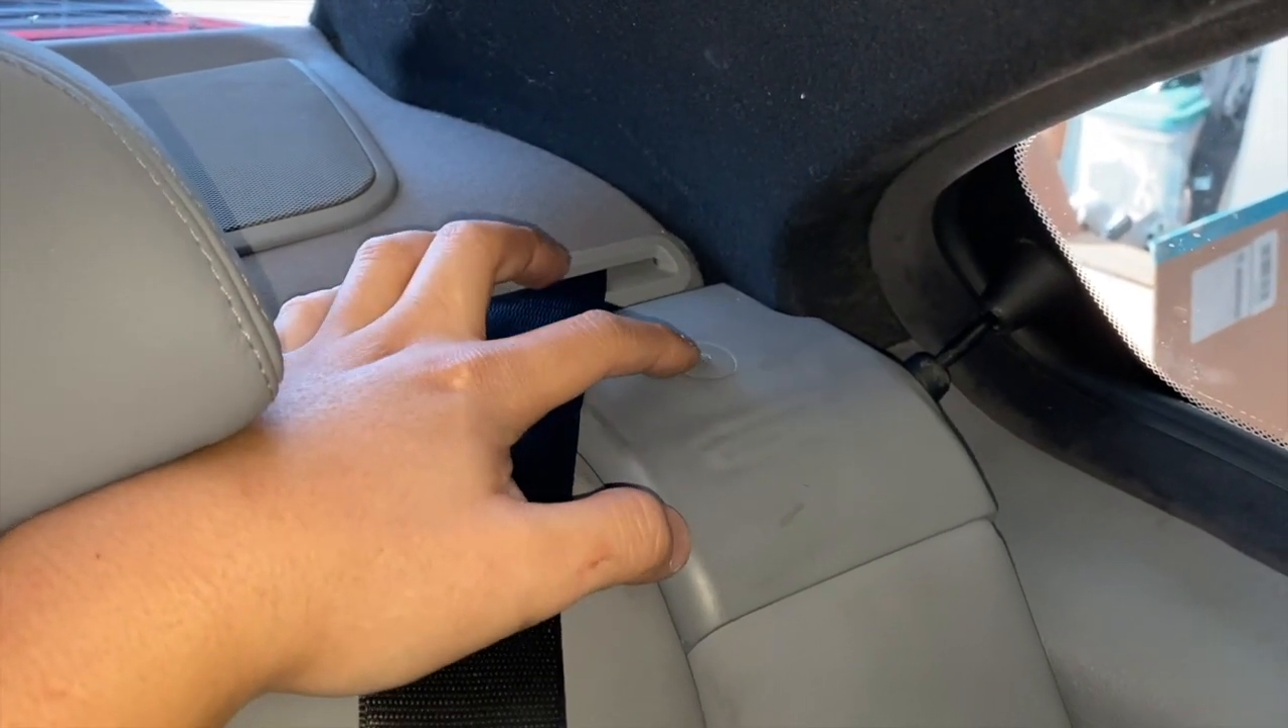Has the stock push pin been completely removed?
No.